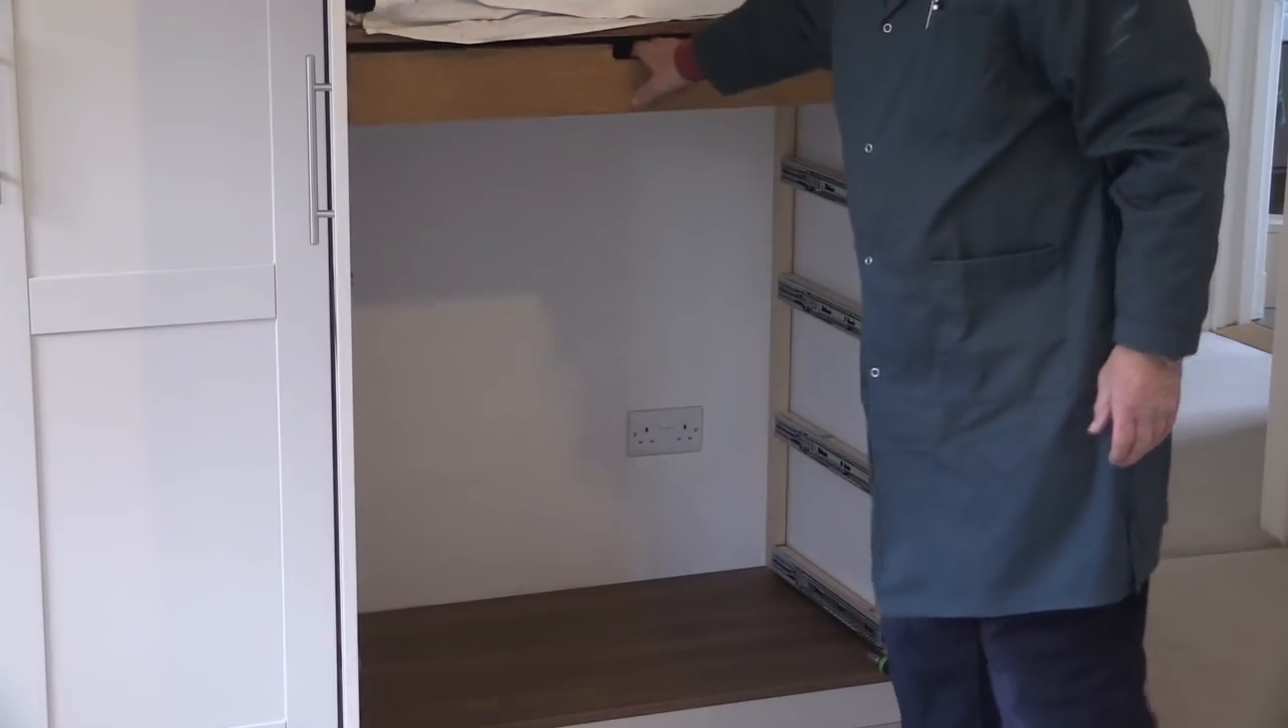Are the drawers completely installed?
No.